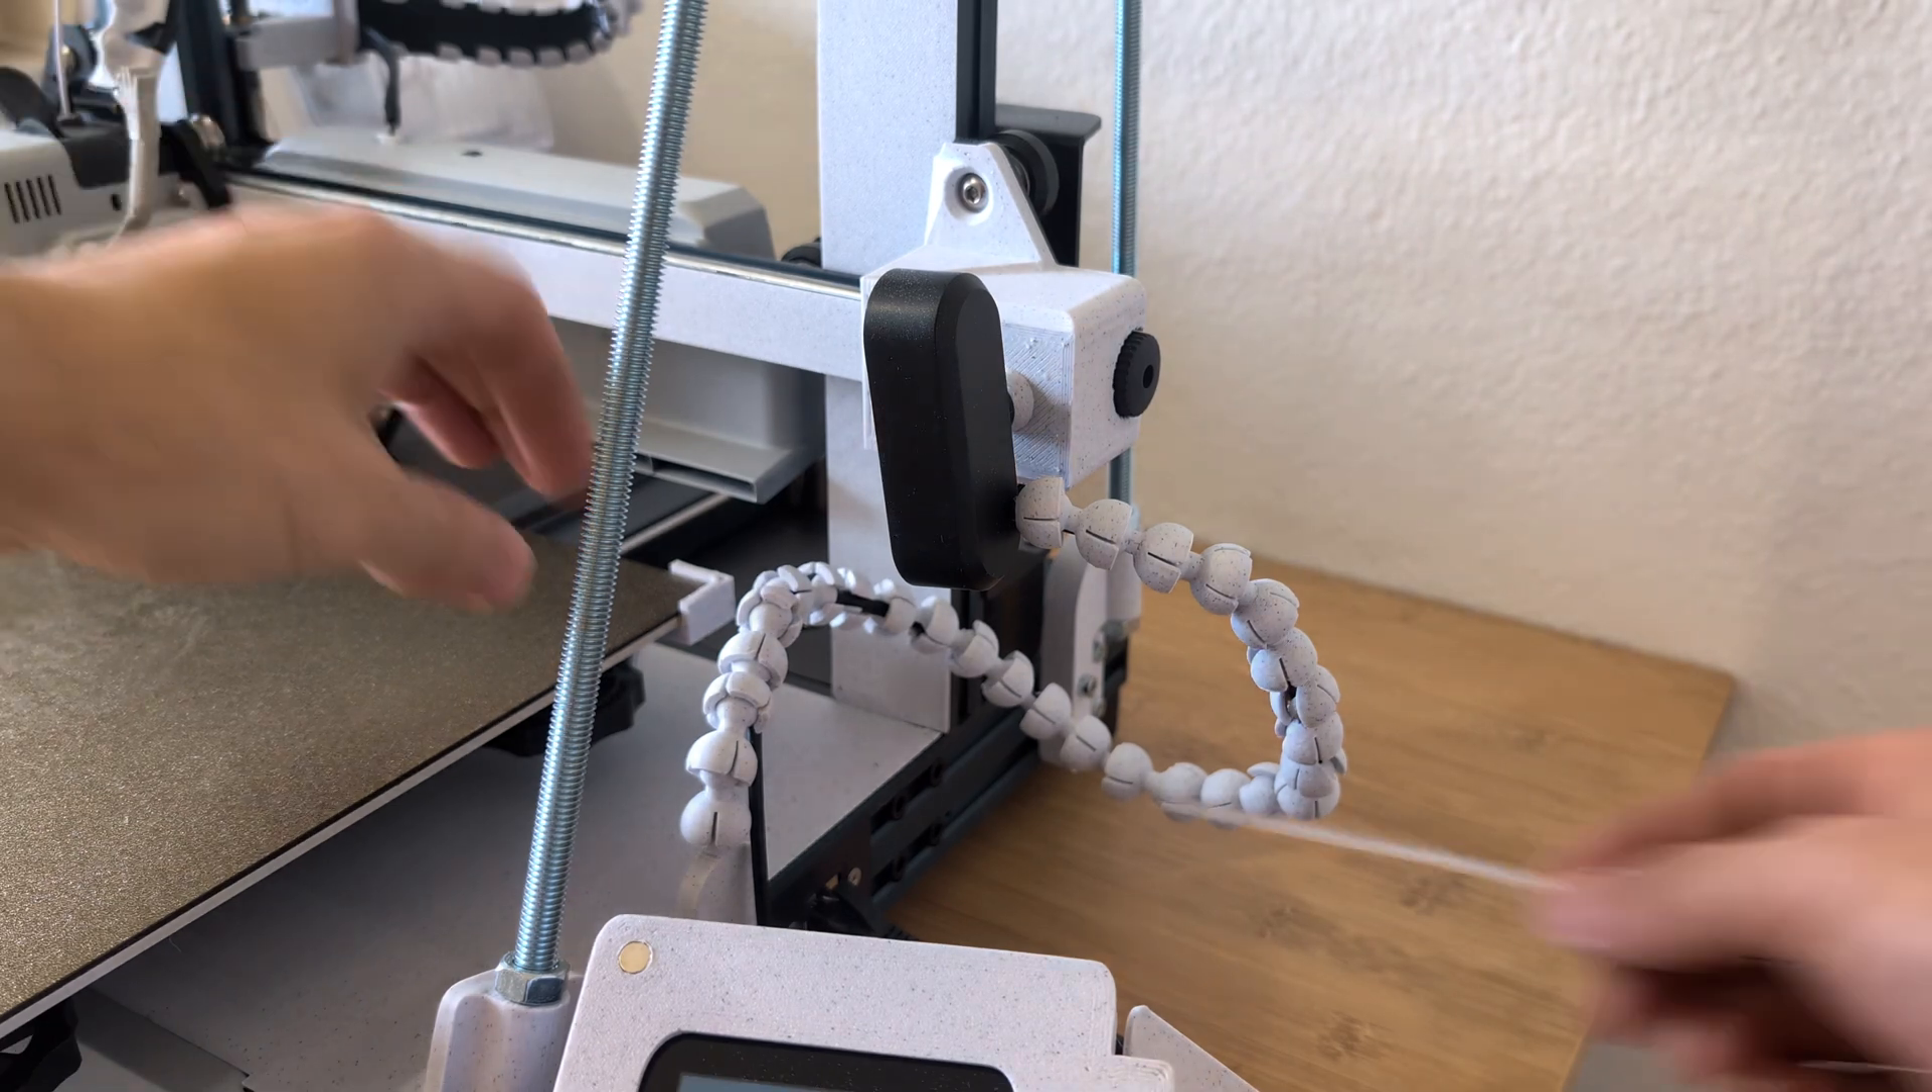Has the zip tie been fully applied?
No.